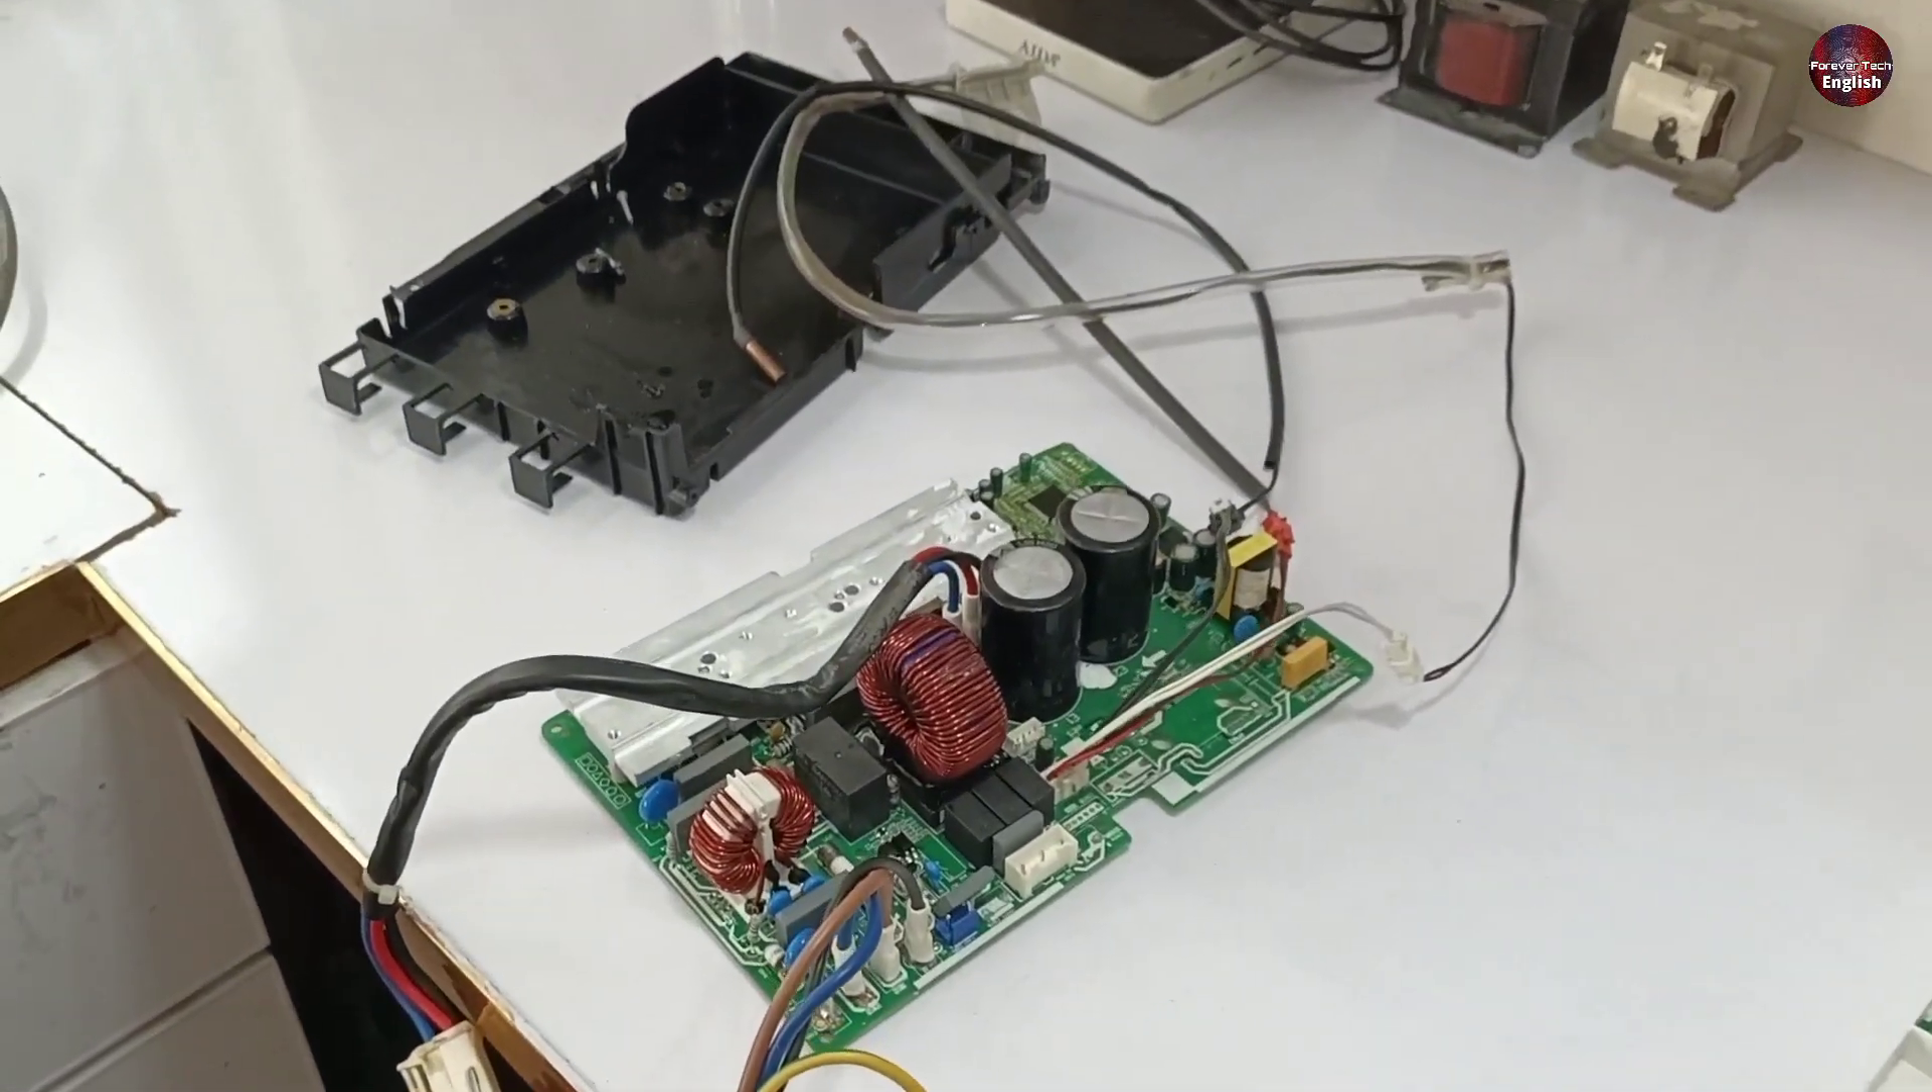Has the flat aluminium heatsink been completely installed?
Yes.